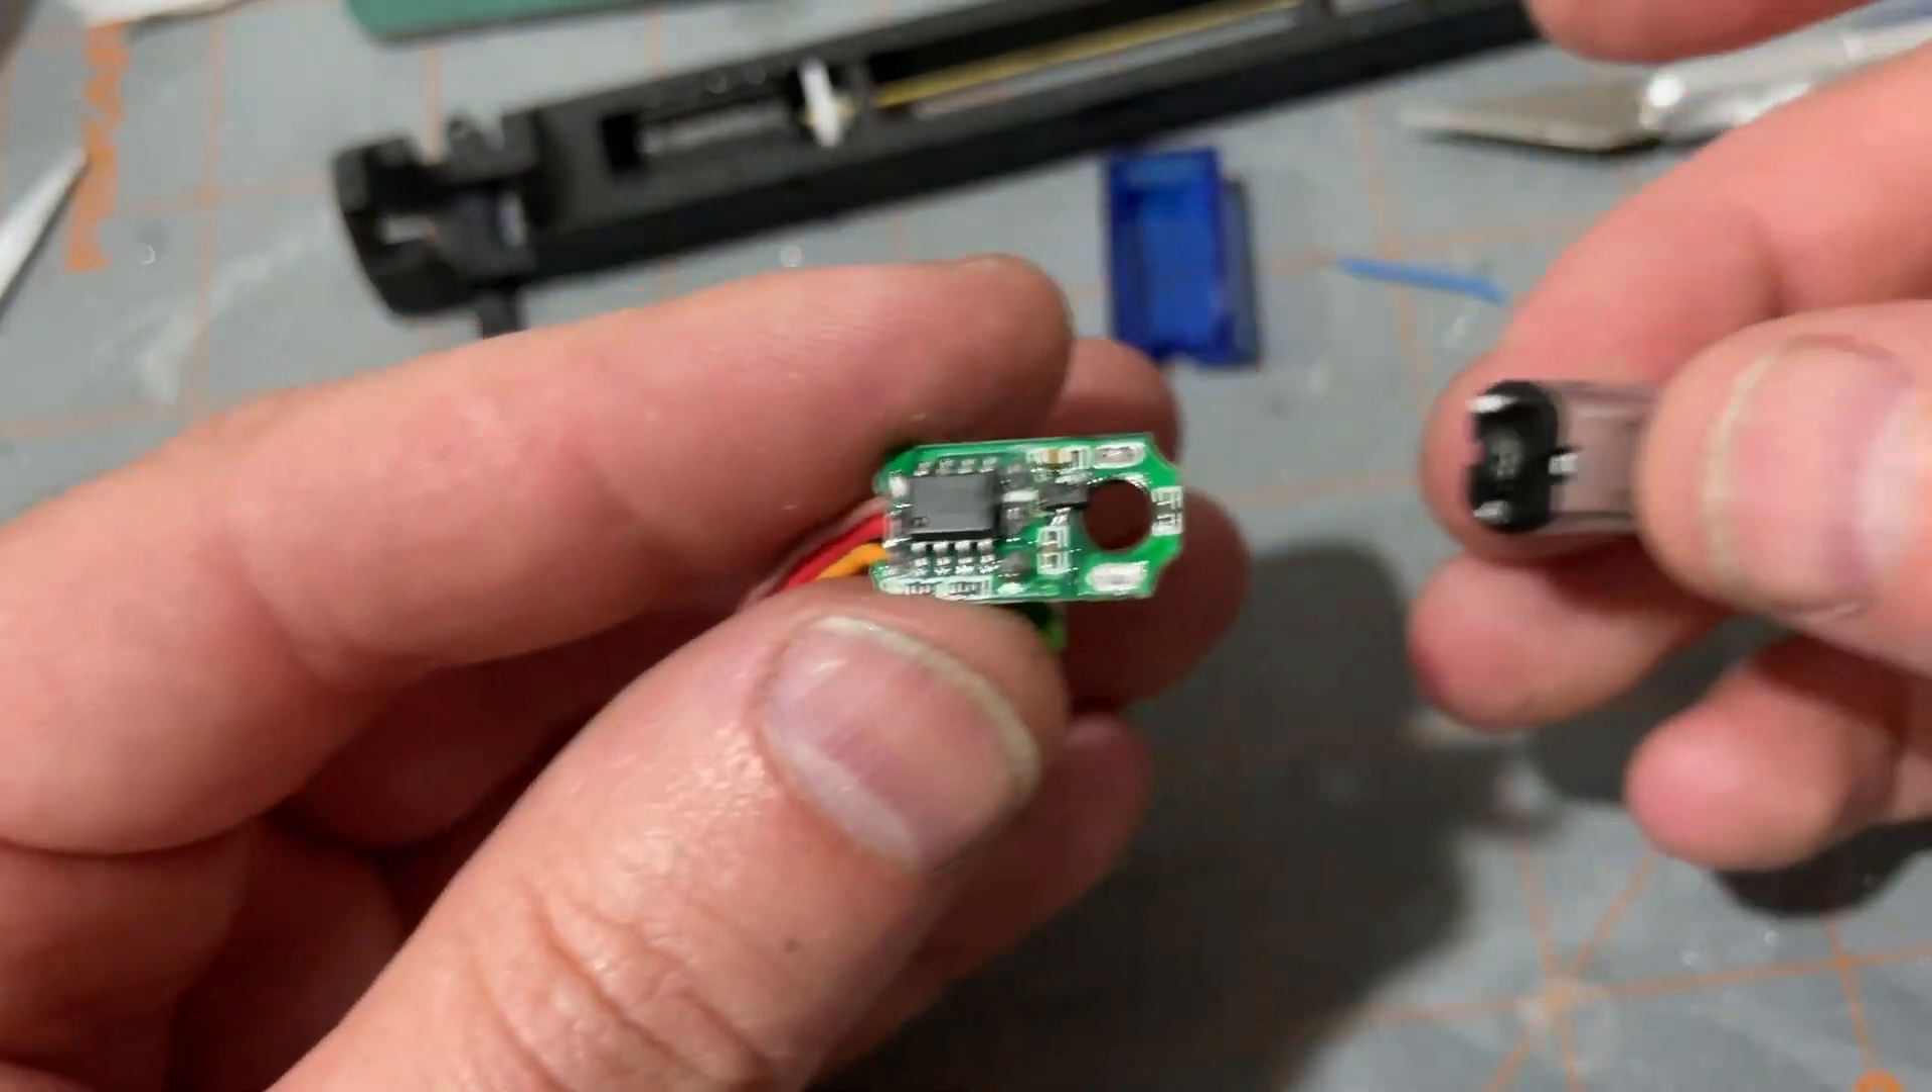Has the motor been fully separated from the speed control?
Yes.